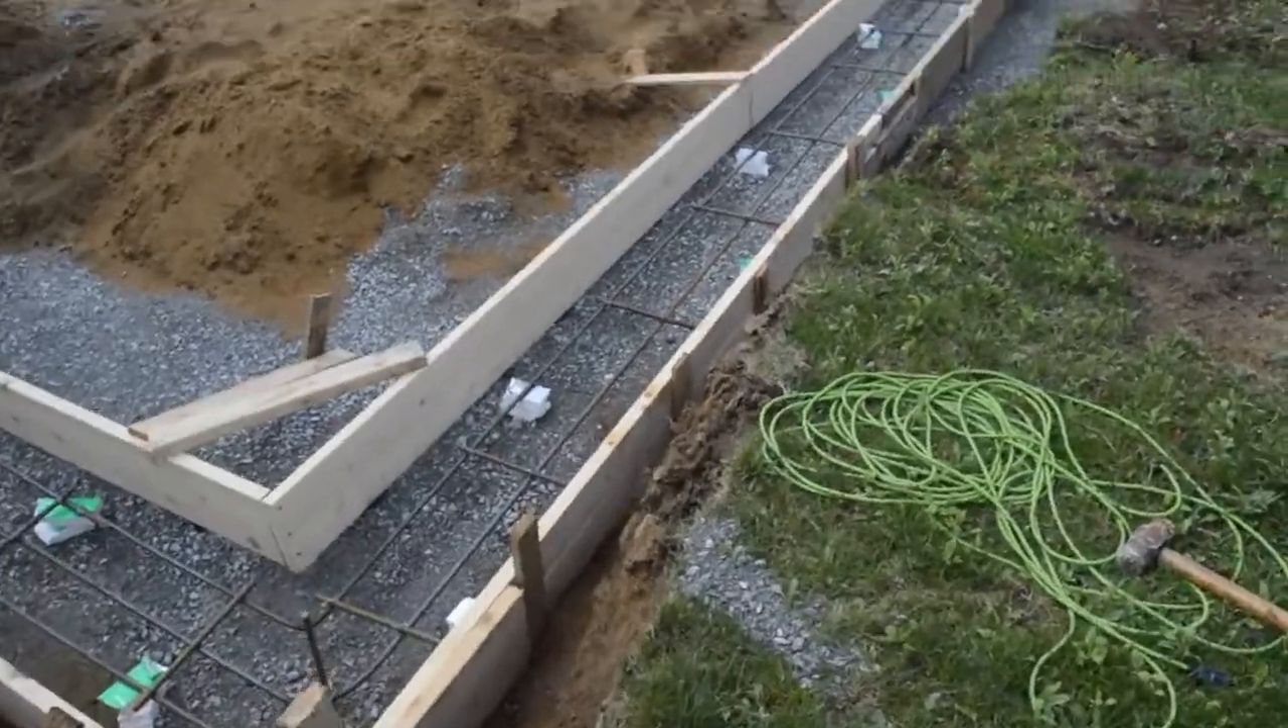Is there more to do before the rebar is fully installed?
No.